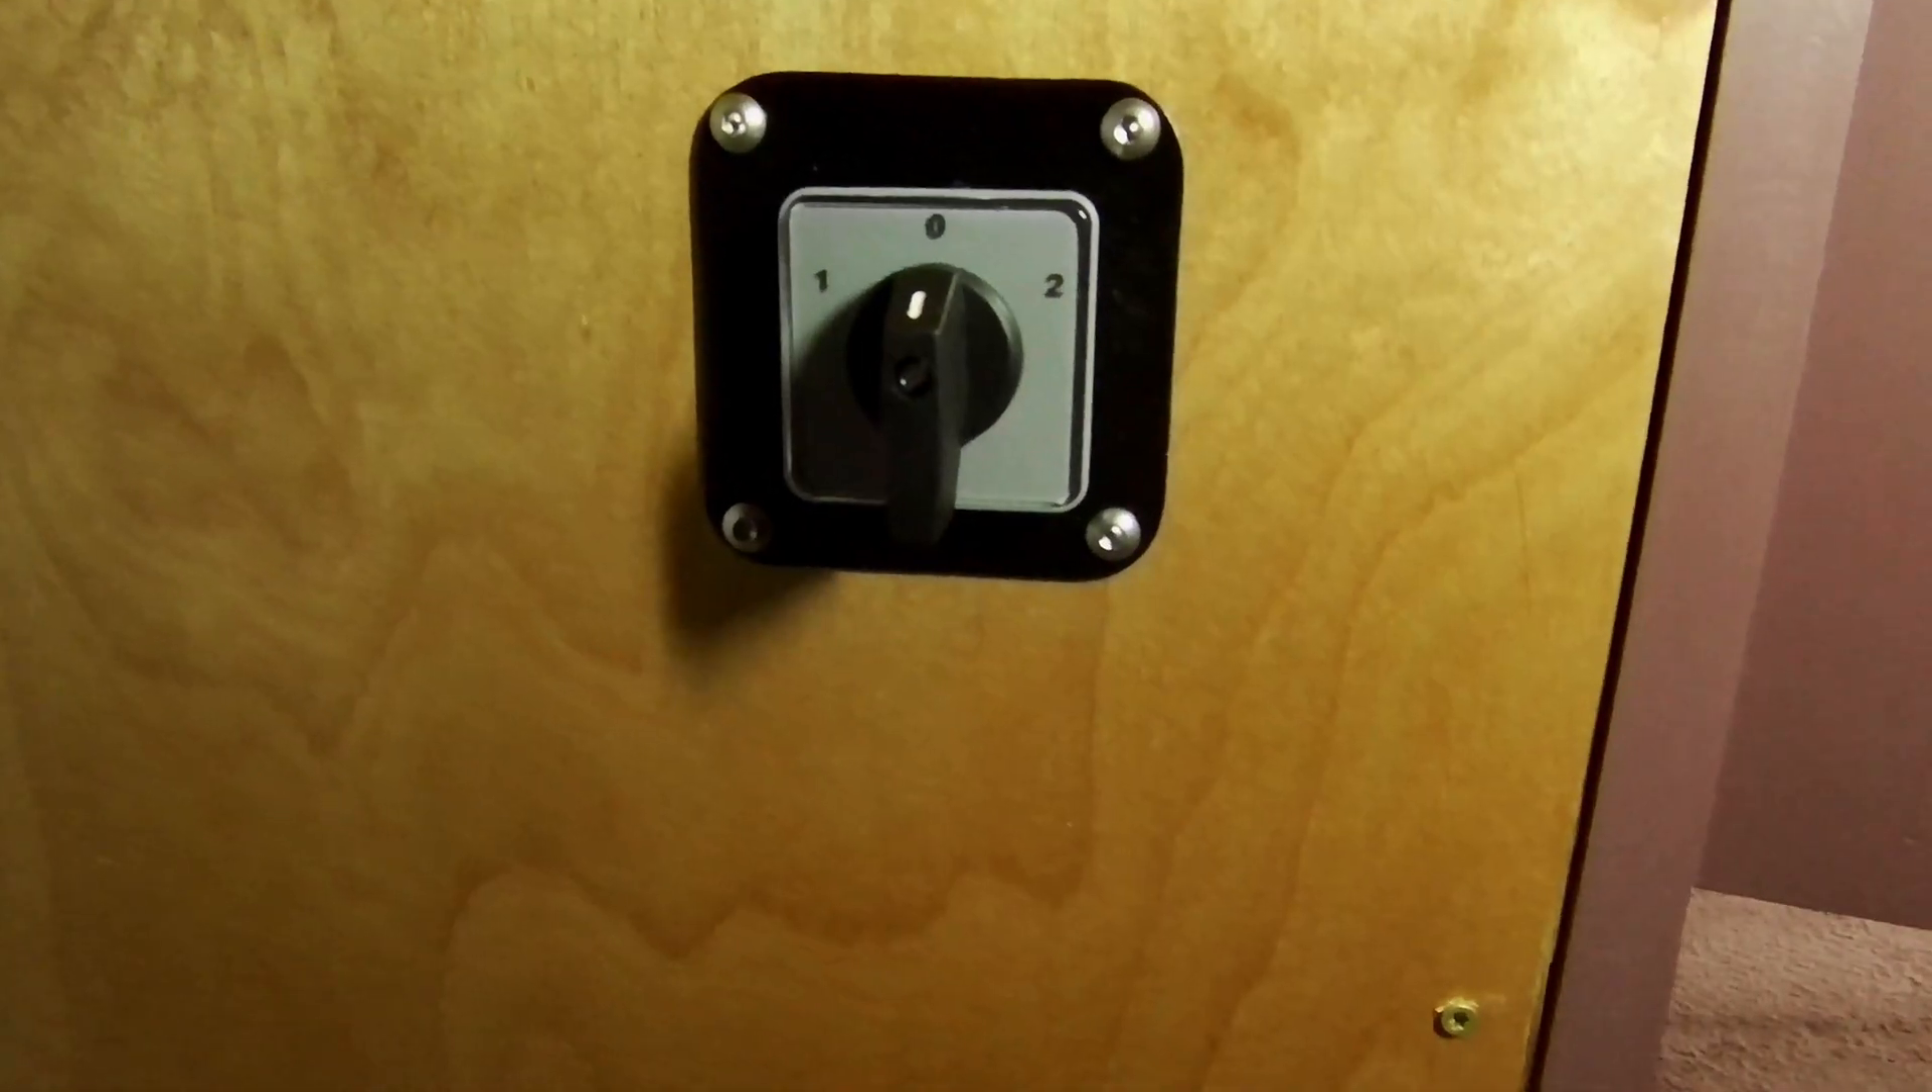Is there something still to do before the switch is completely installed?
No.